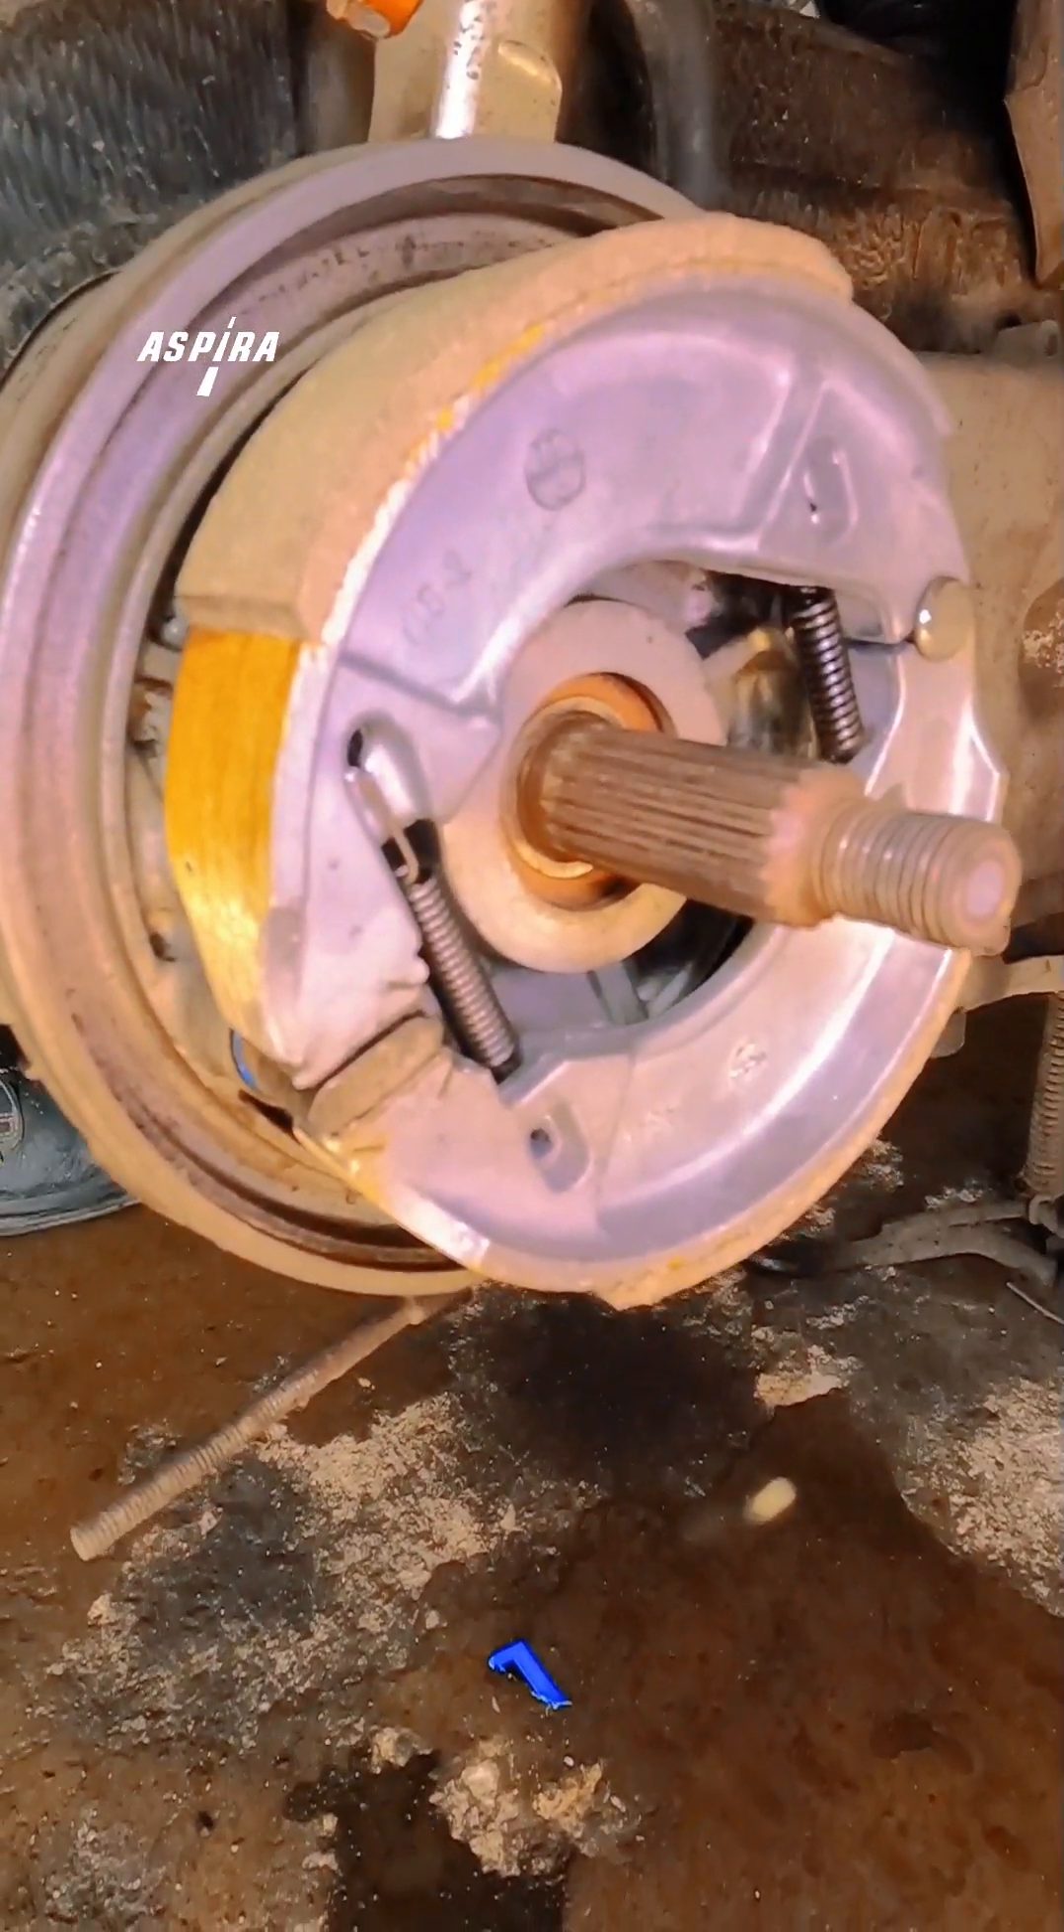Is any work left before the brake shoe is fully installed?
No.